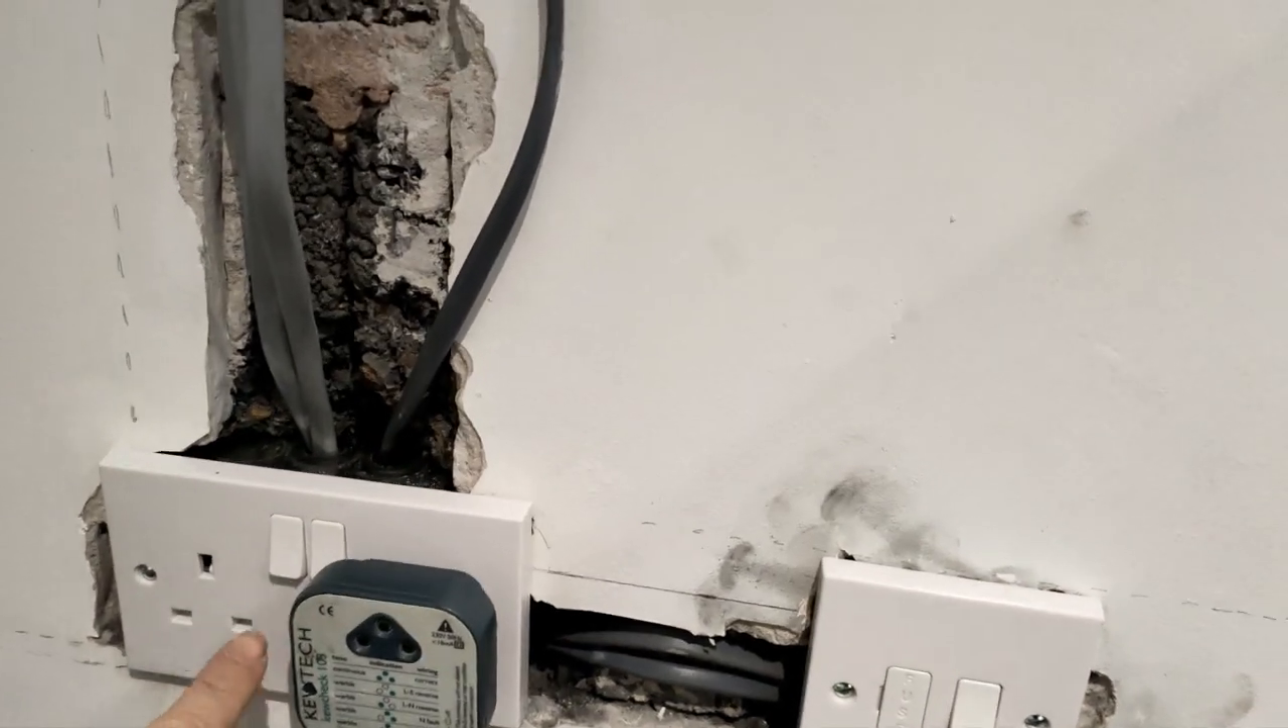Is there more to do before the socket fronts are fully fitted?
No.